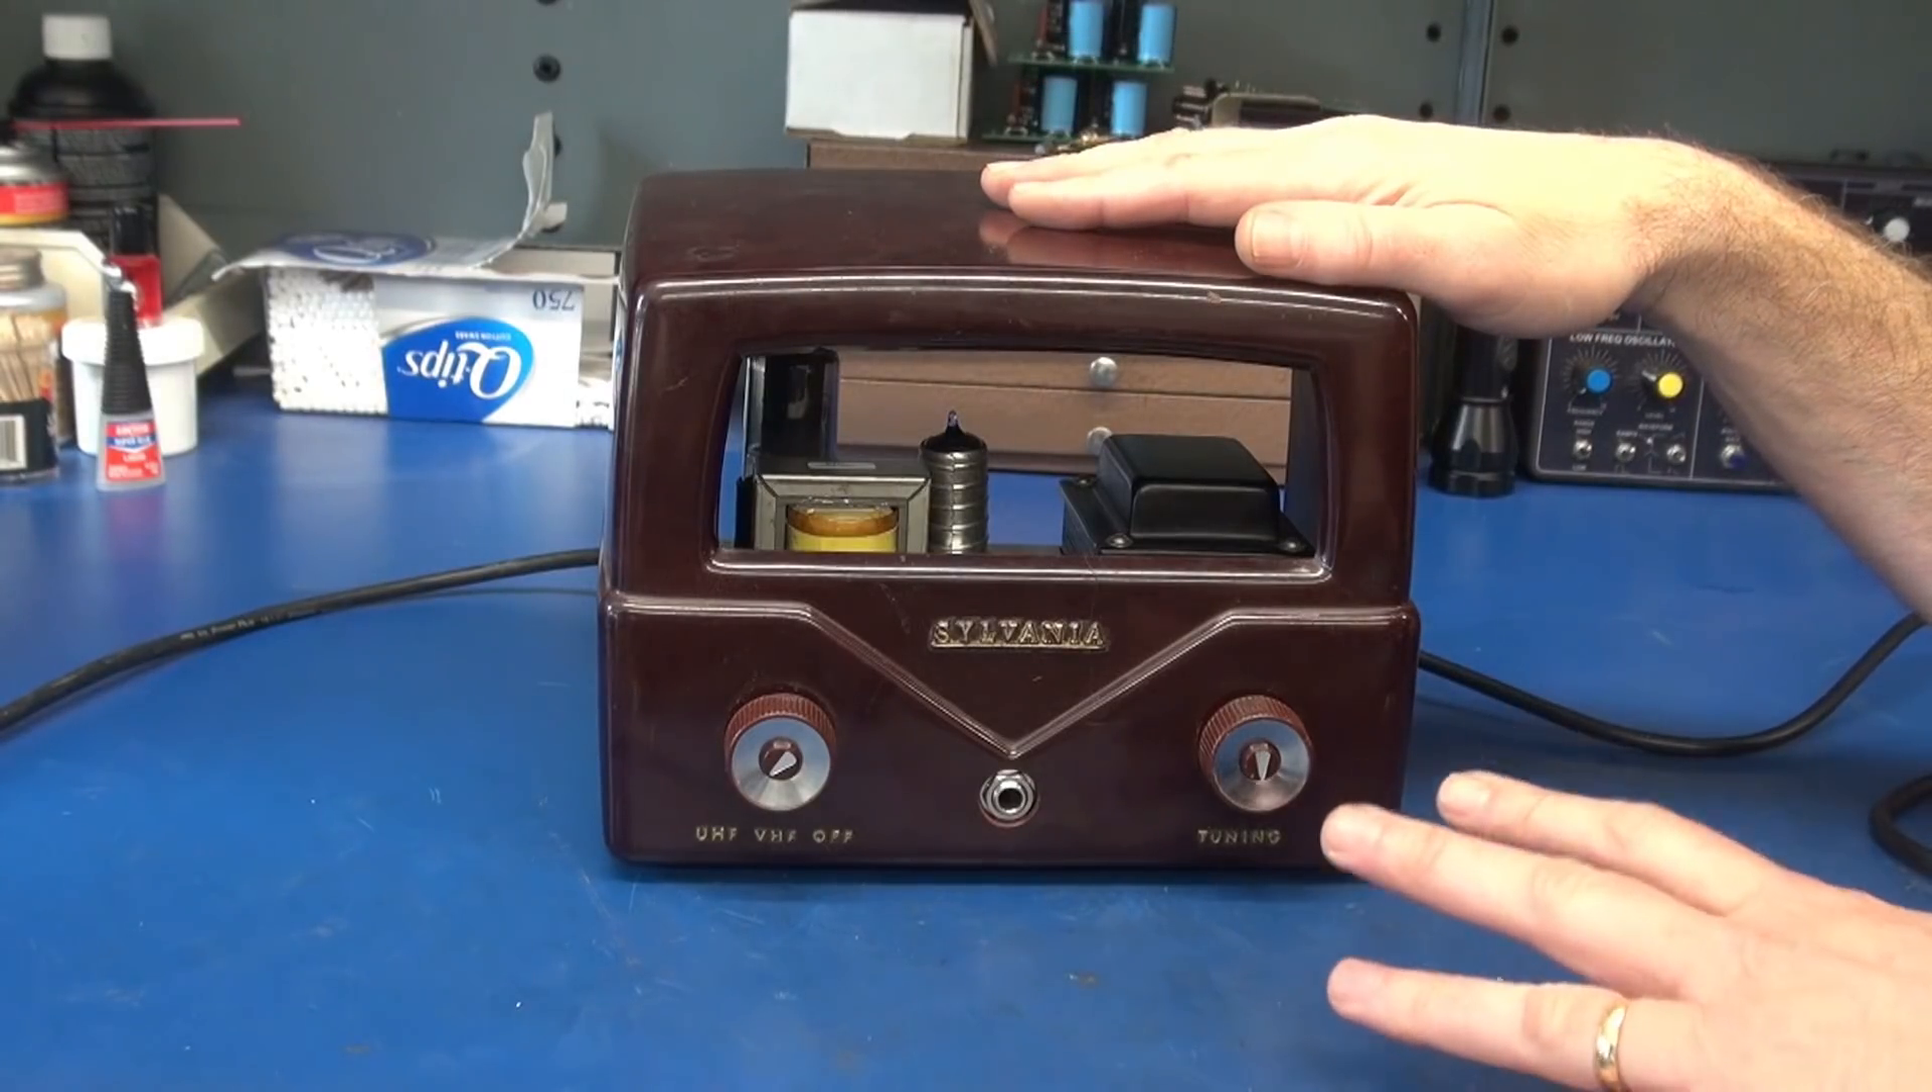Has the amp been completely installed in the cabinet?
Yes.